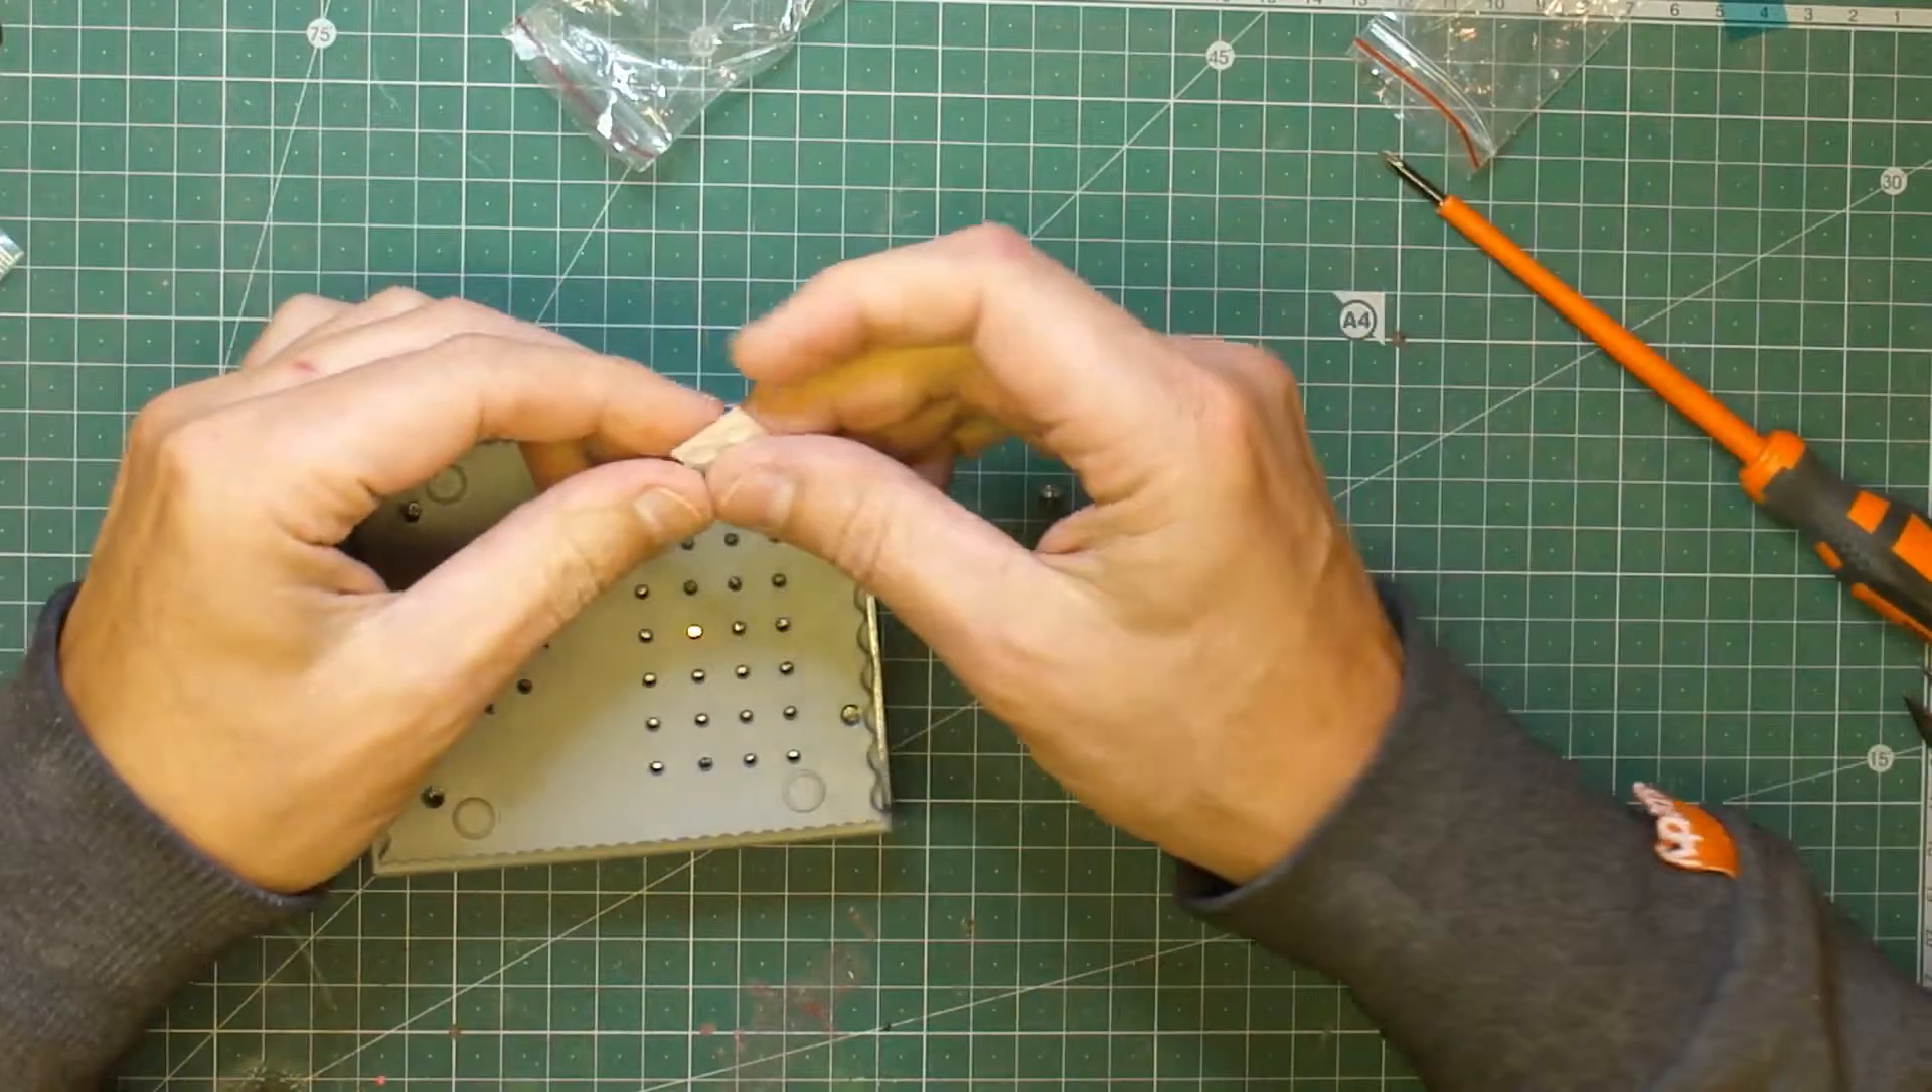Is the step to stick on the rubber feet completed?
No.